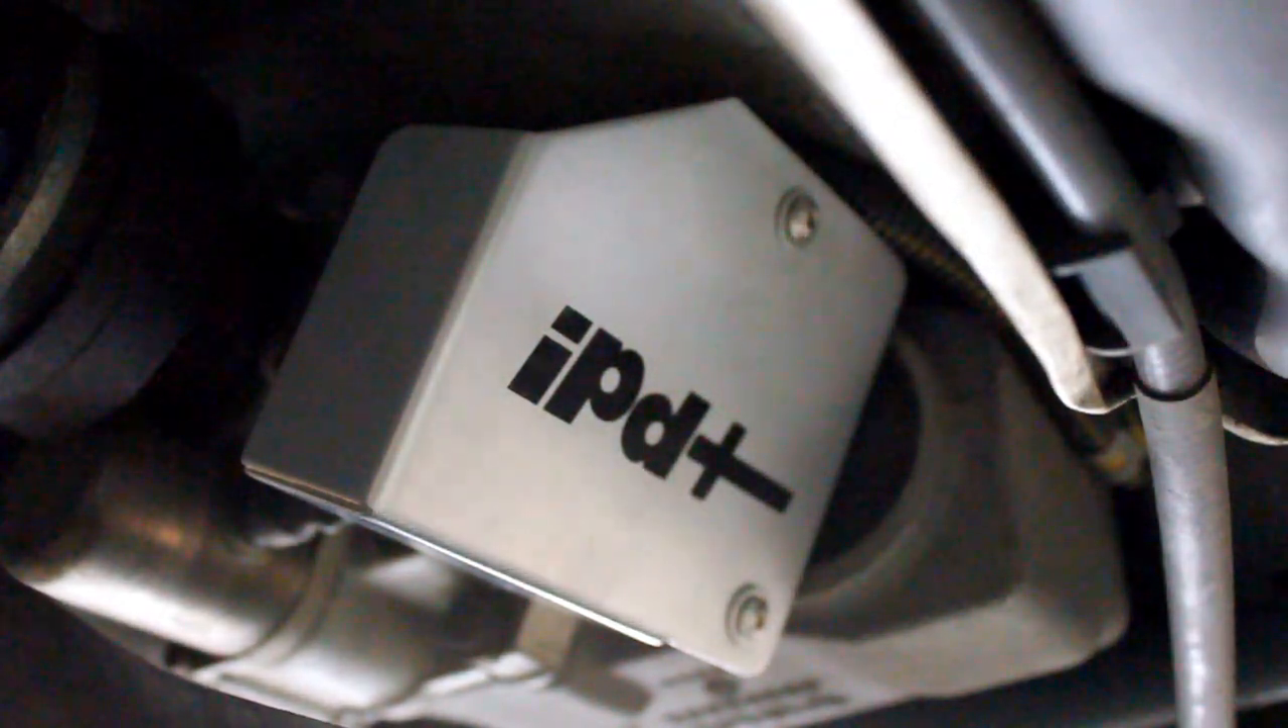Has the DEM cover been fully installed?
Yes.